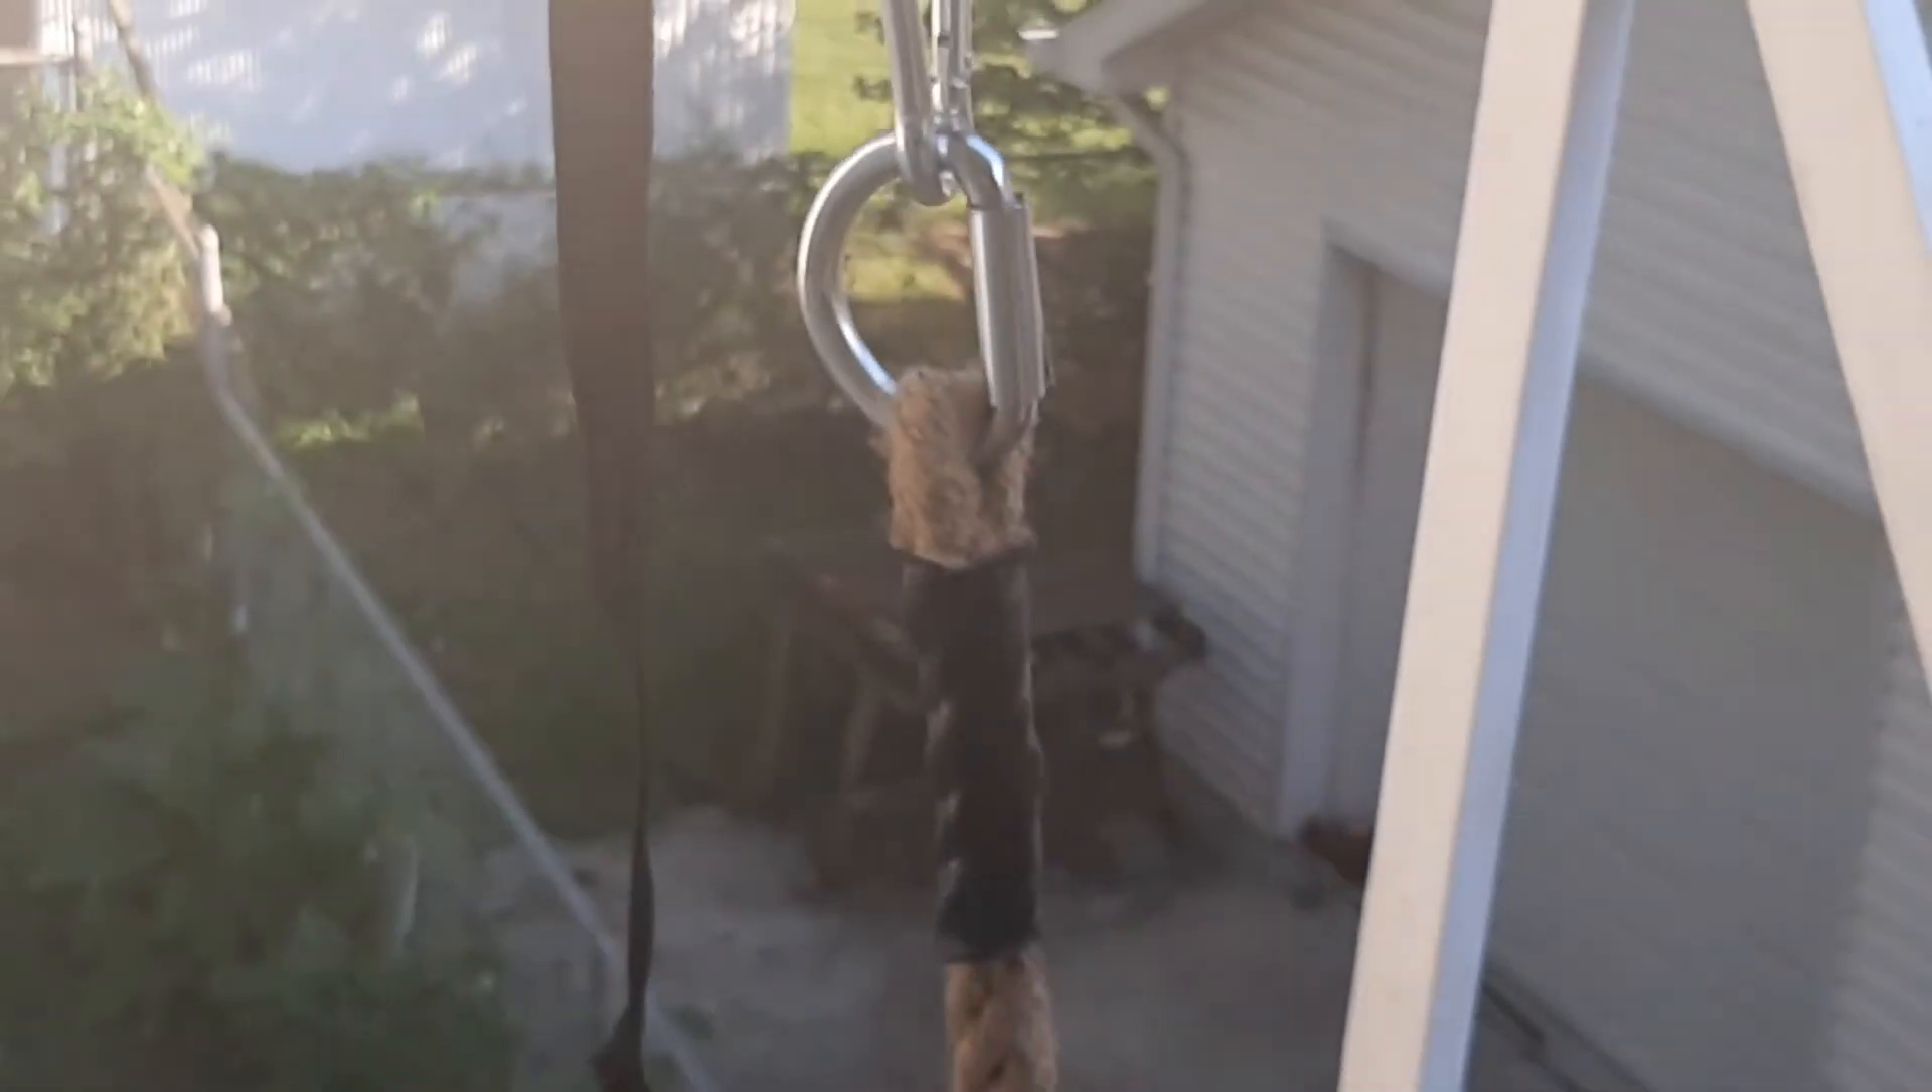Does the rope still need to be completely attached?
No.